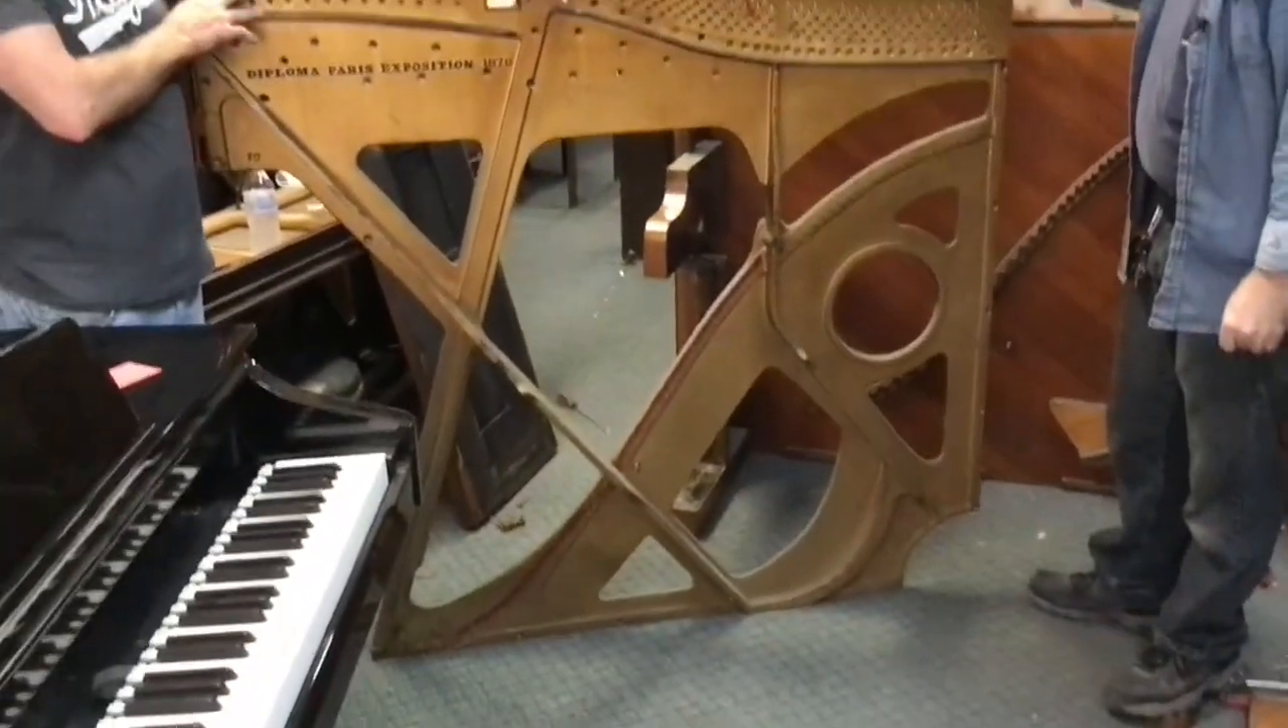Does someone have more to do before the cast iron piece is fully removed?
No.